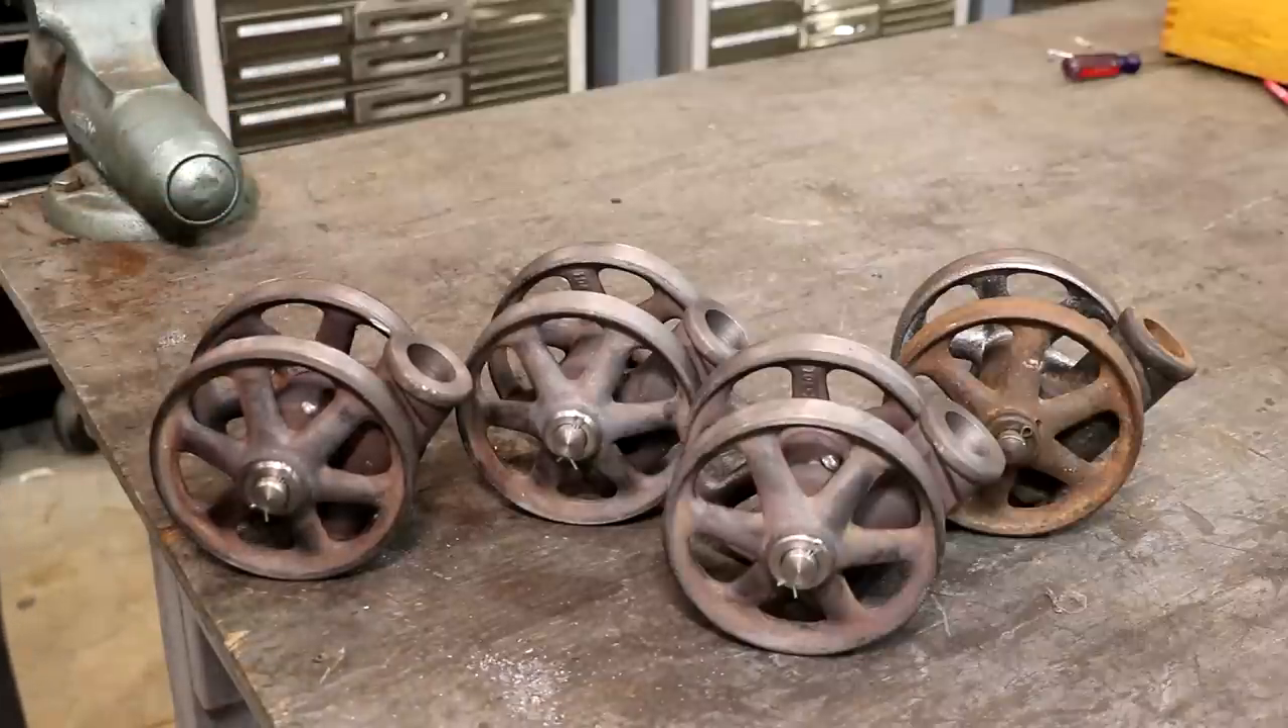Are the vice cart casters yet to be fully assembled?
No.